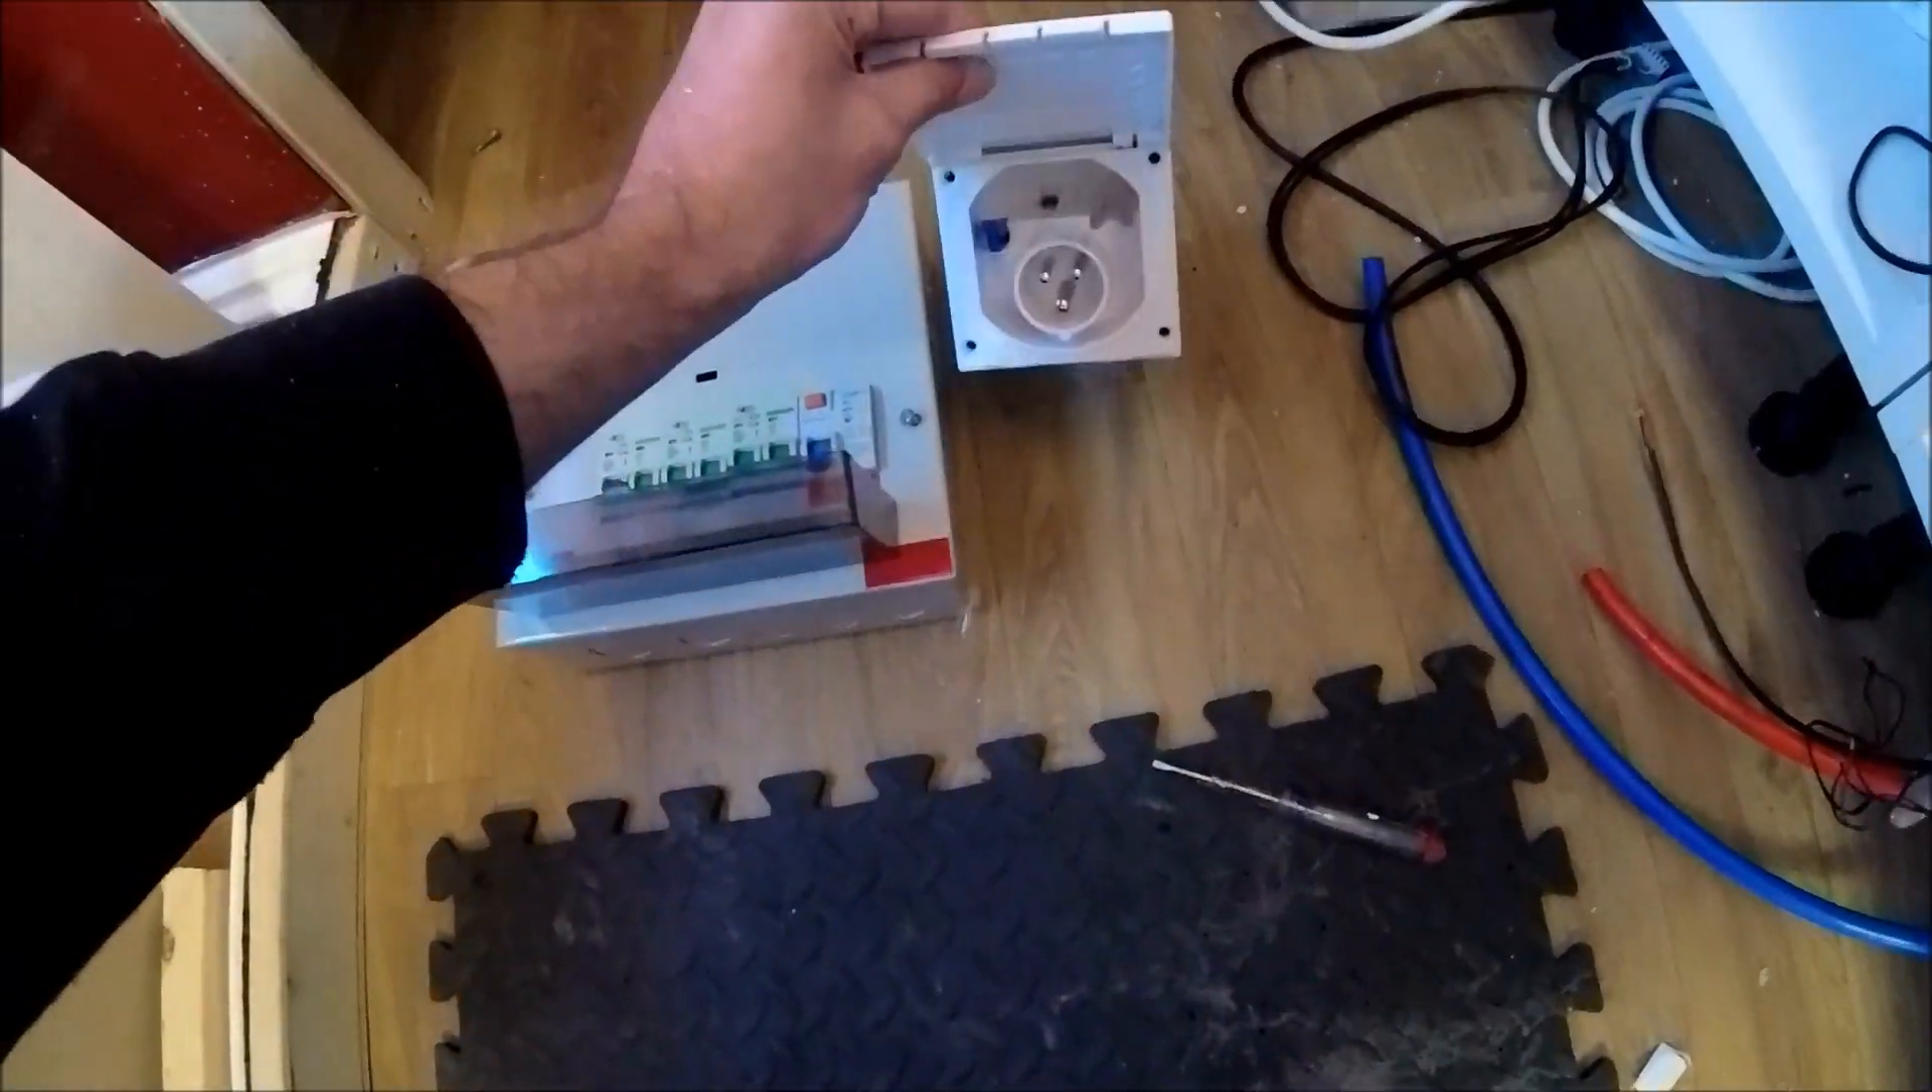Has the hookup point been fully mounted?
No.